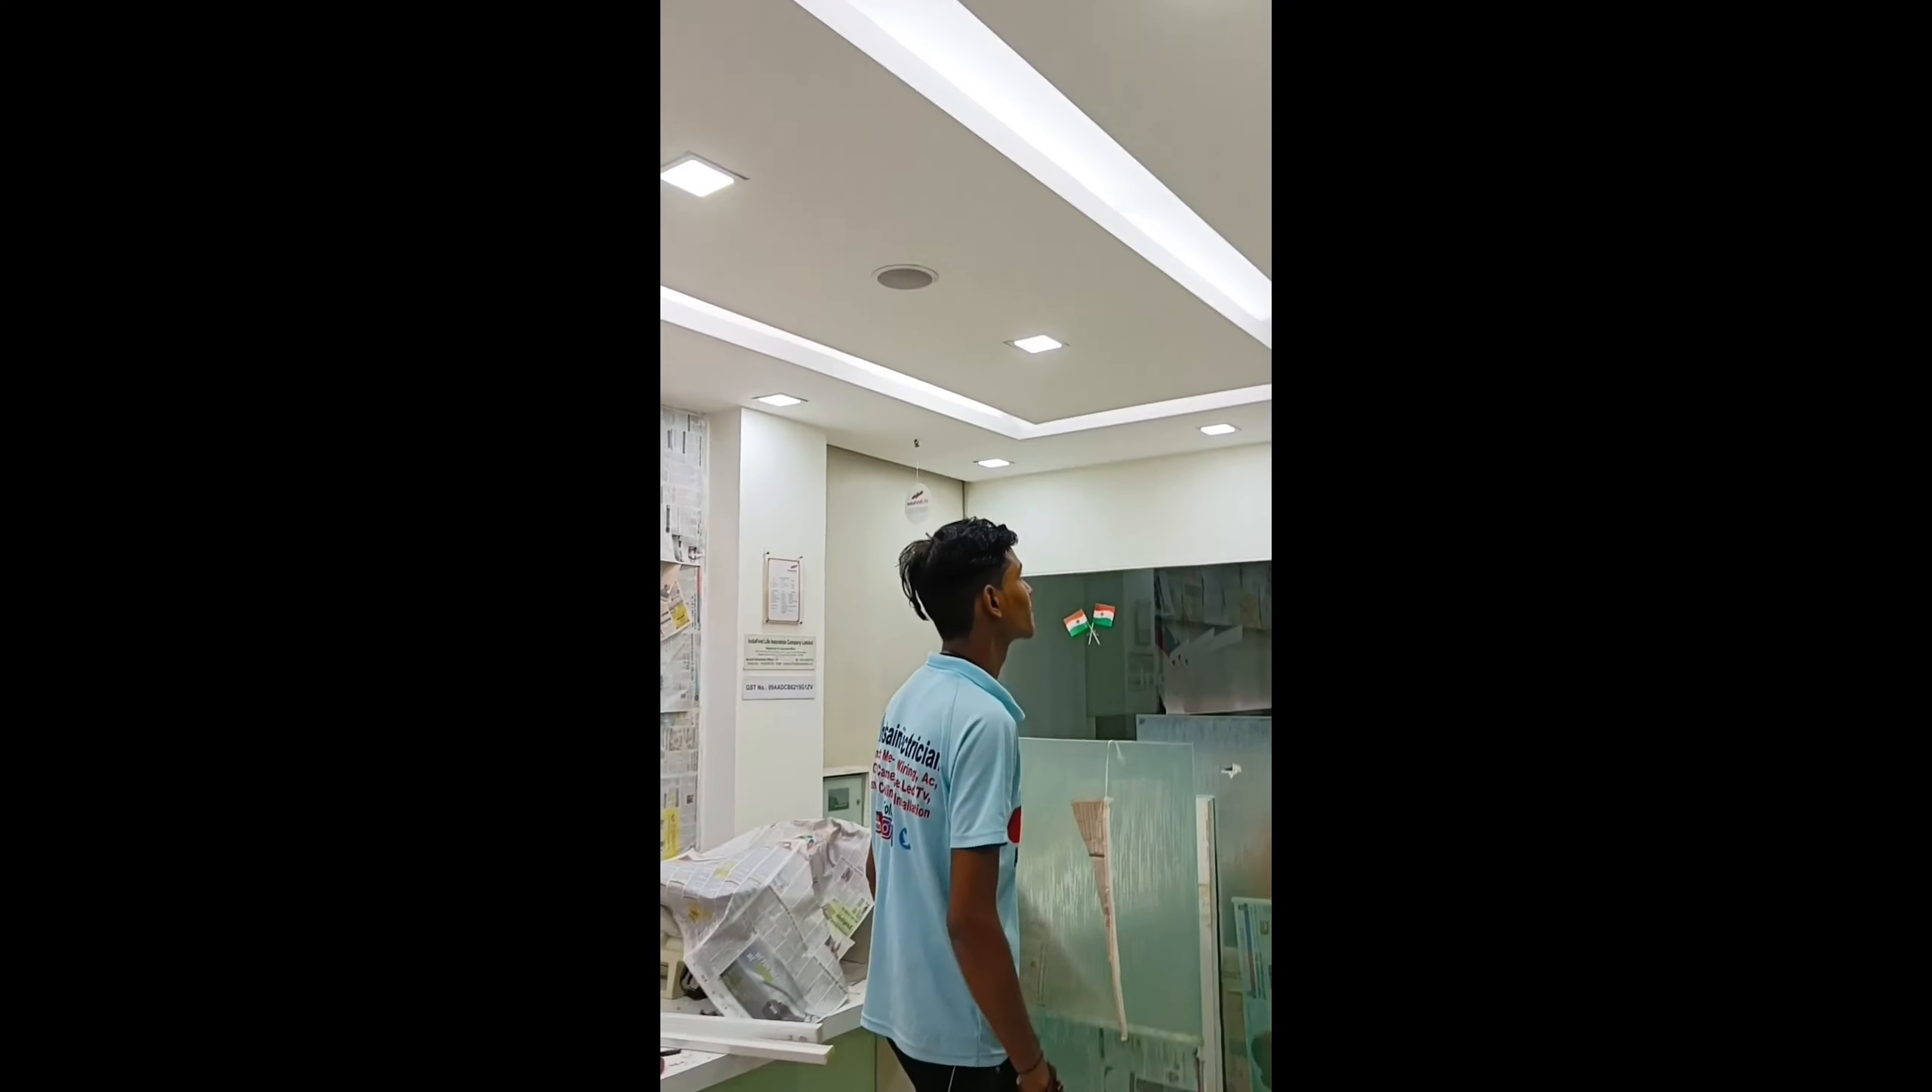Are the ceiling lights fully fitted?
Yes.